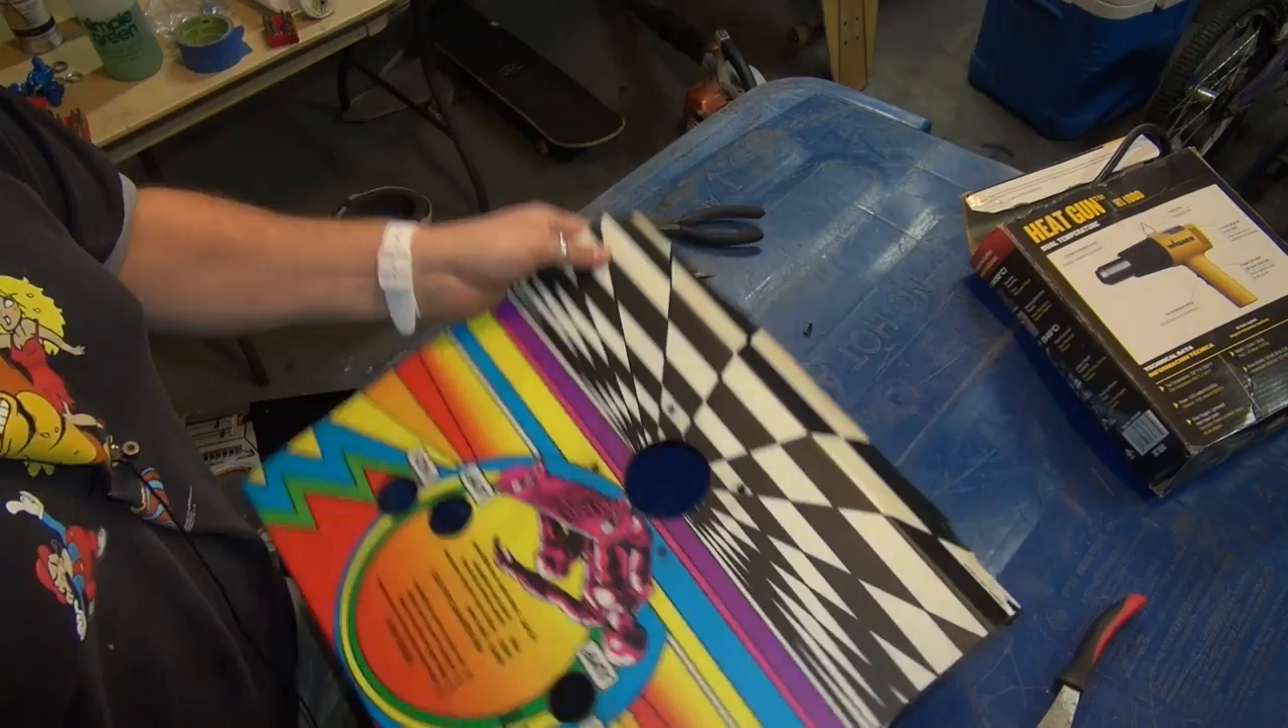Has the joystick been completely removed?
Yes.